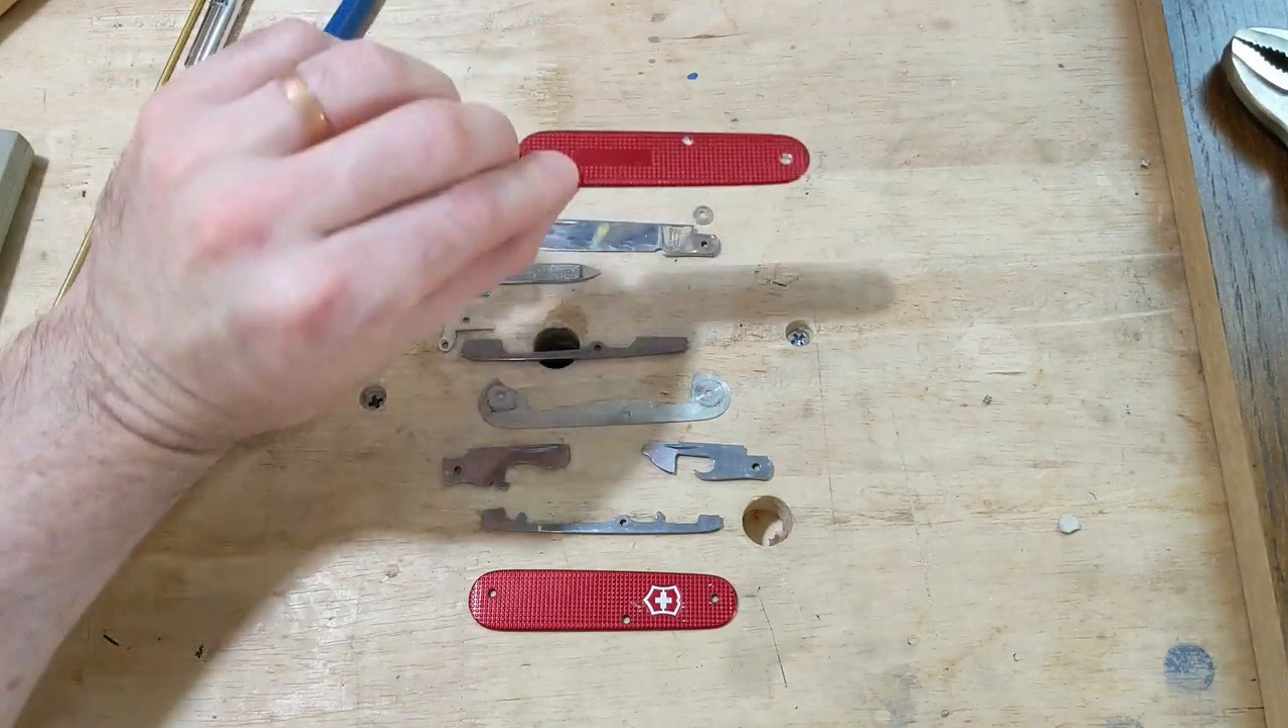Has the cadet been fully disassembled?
Yes.